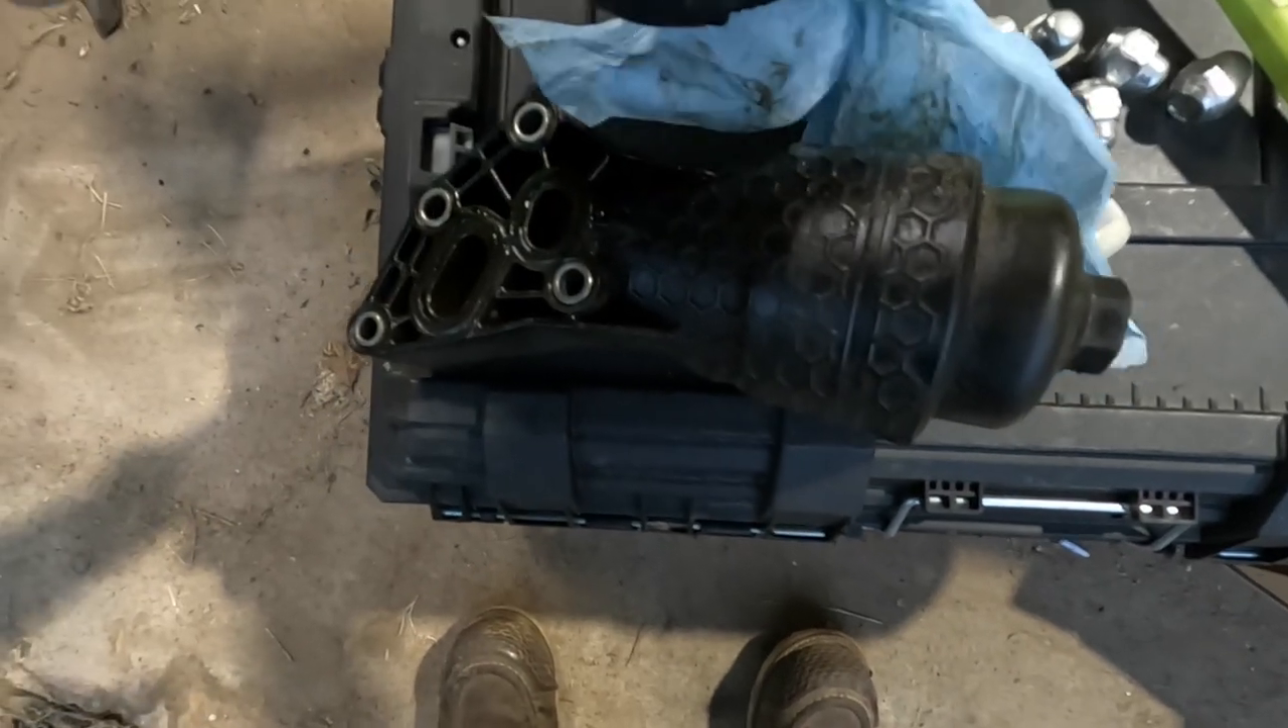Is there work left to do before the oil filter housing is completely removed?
No.